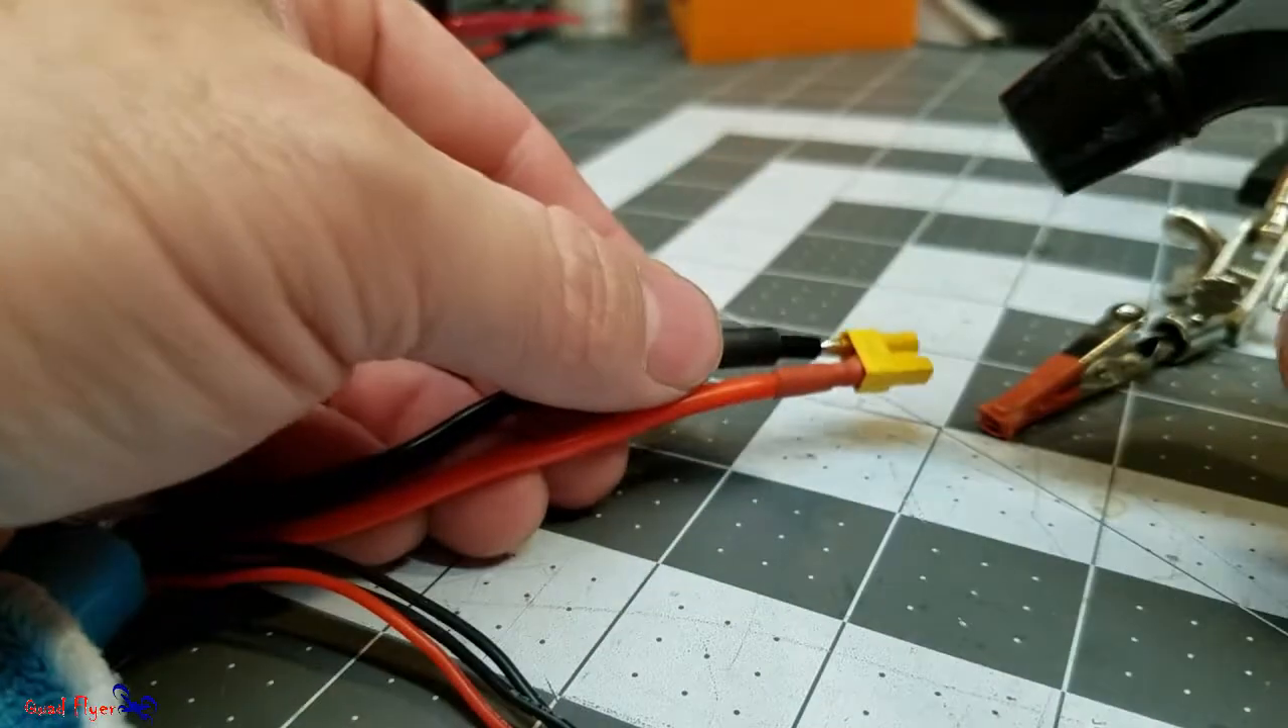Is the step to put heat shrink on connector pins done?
No.